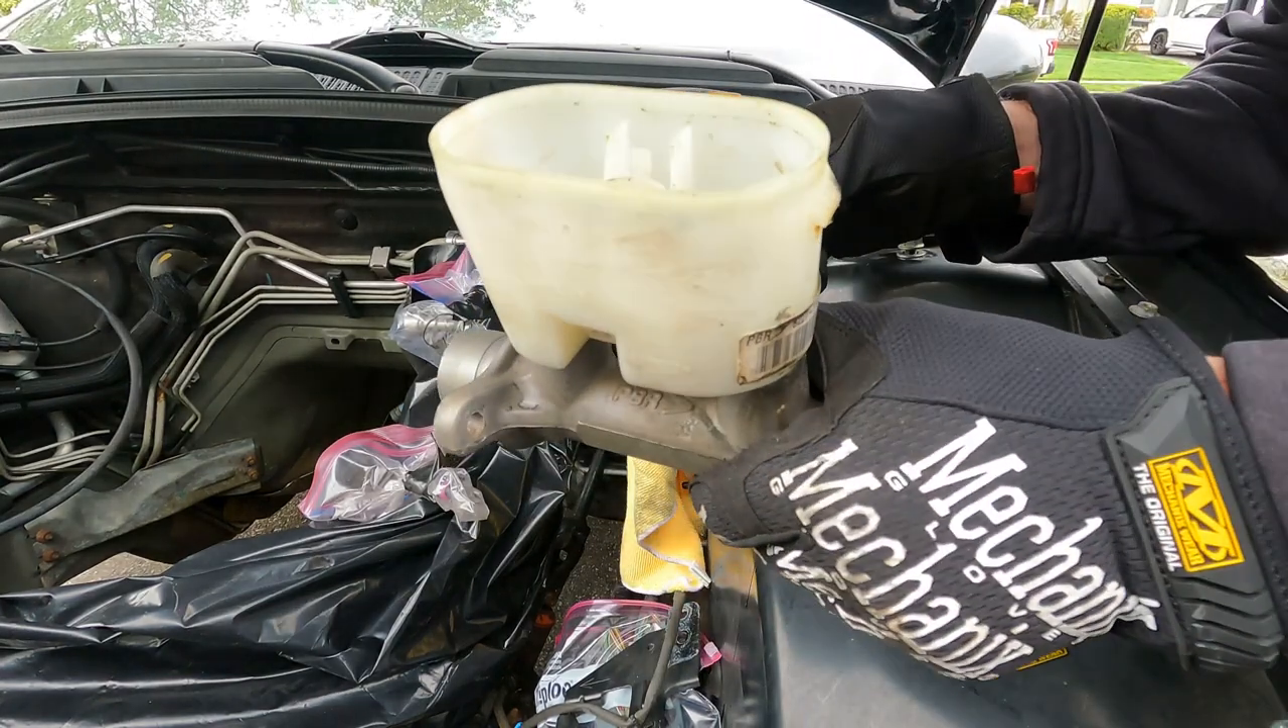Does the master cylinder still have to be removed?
No.